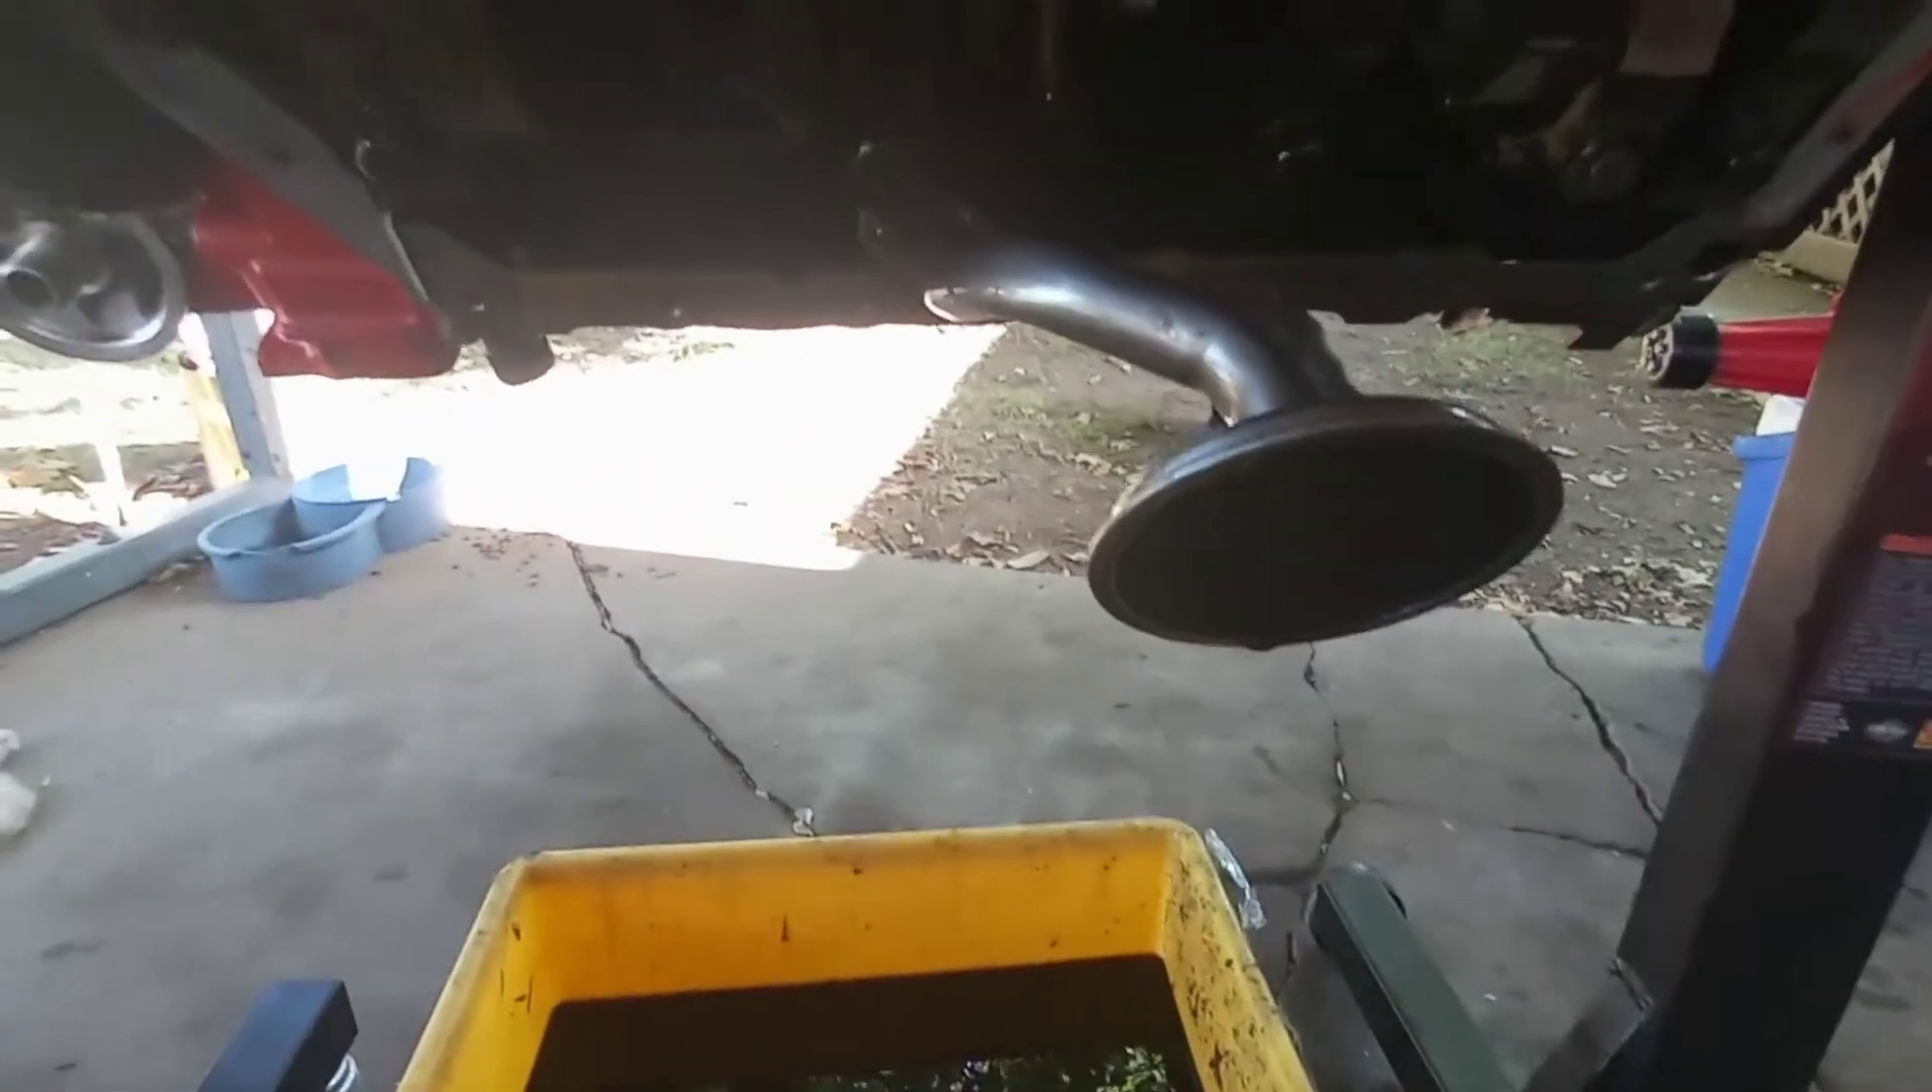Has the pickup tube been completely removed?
No.